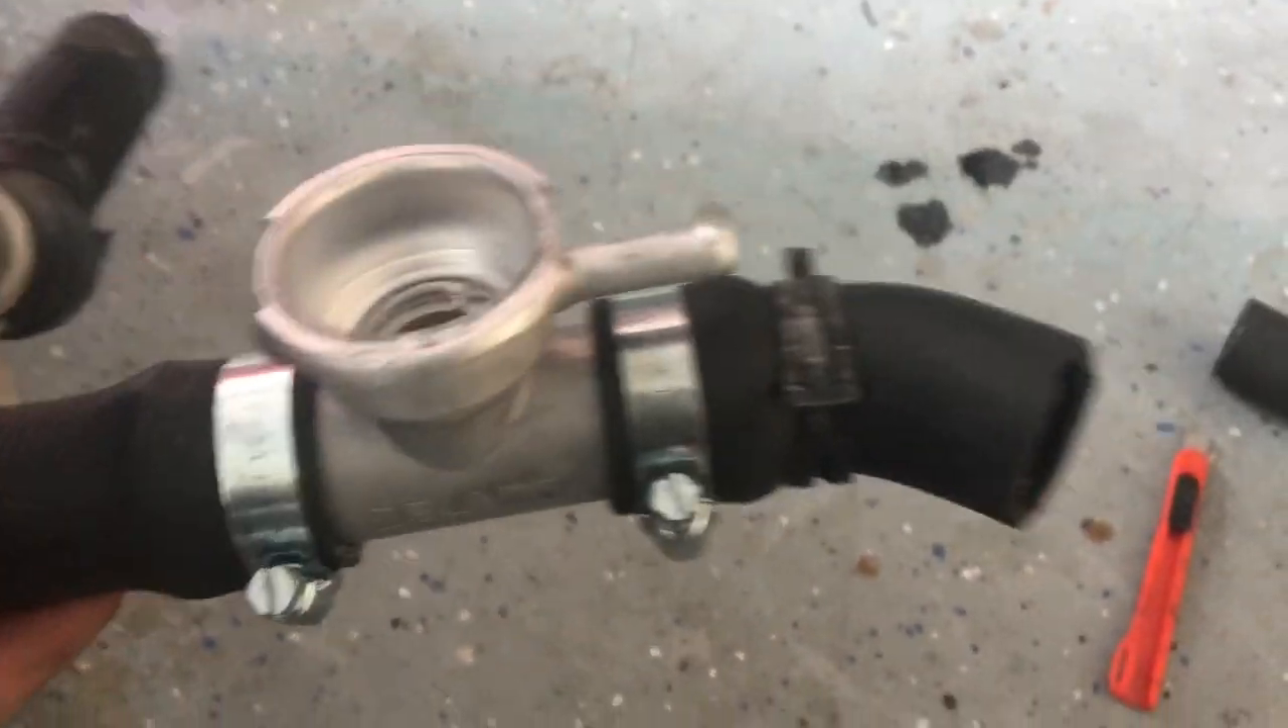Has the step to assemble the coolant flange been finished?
Yes.